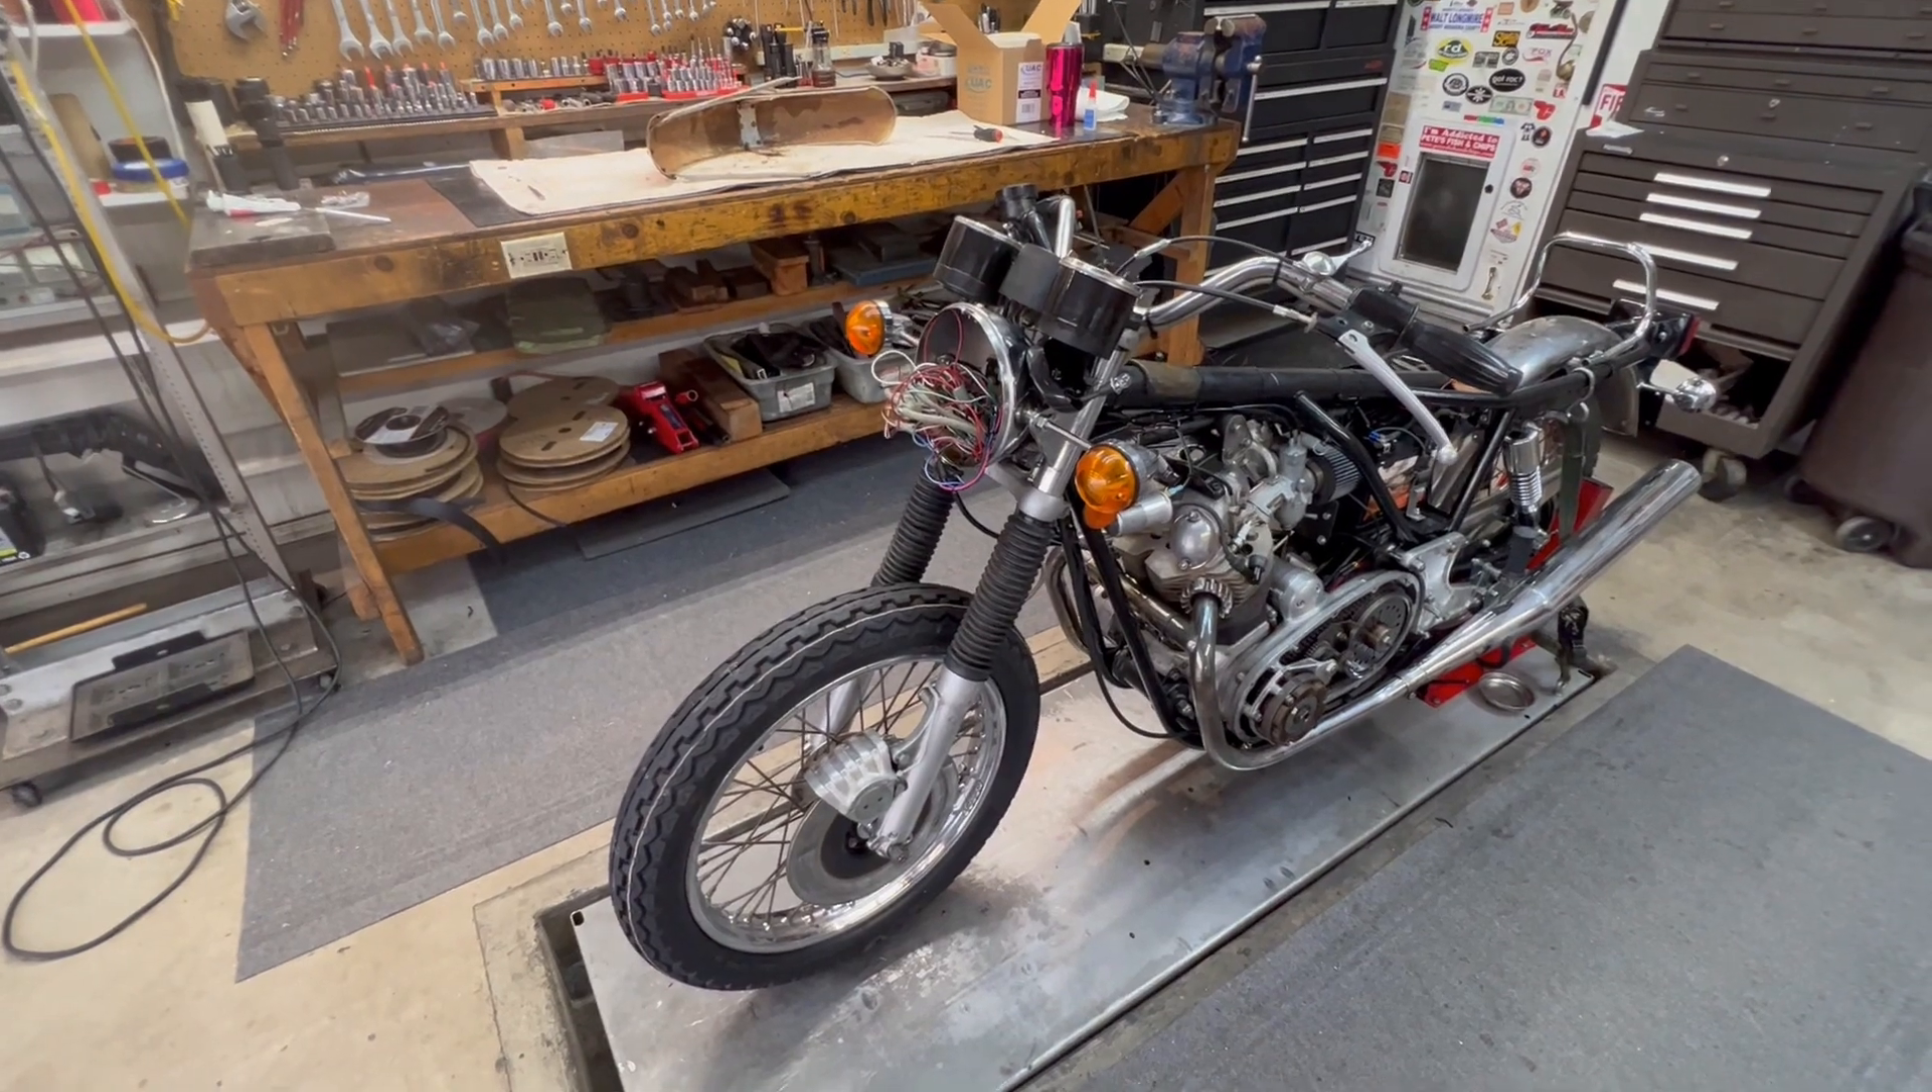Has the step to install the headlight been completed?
No.